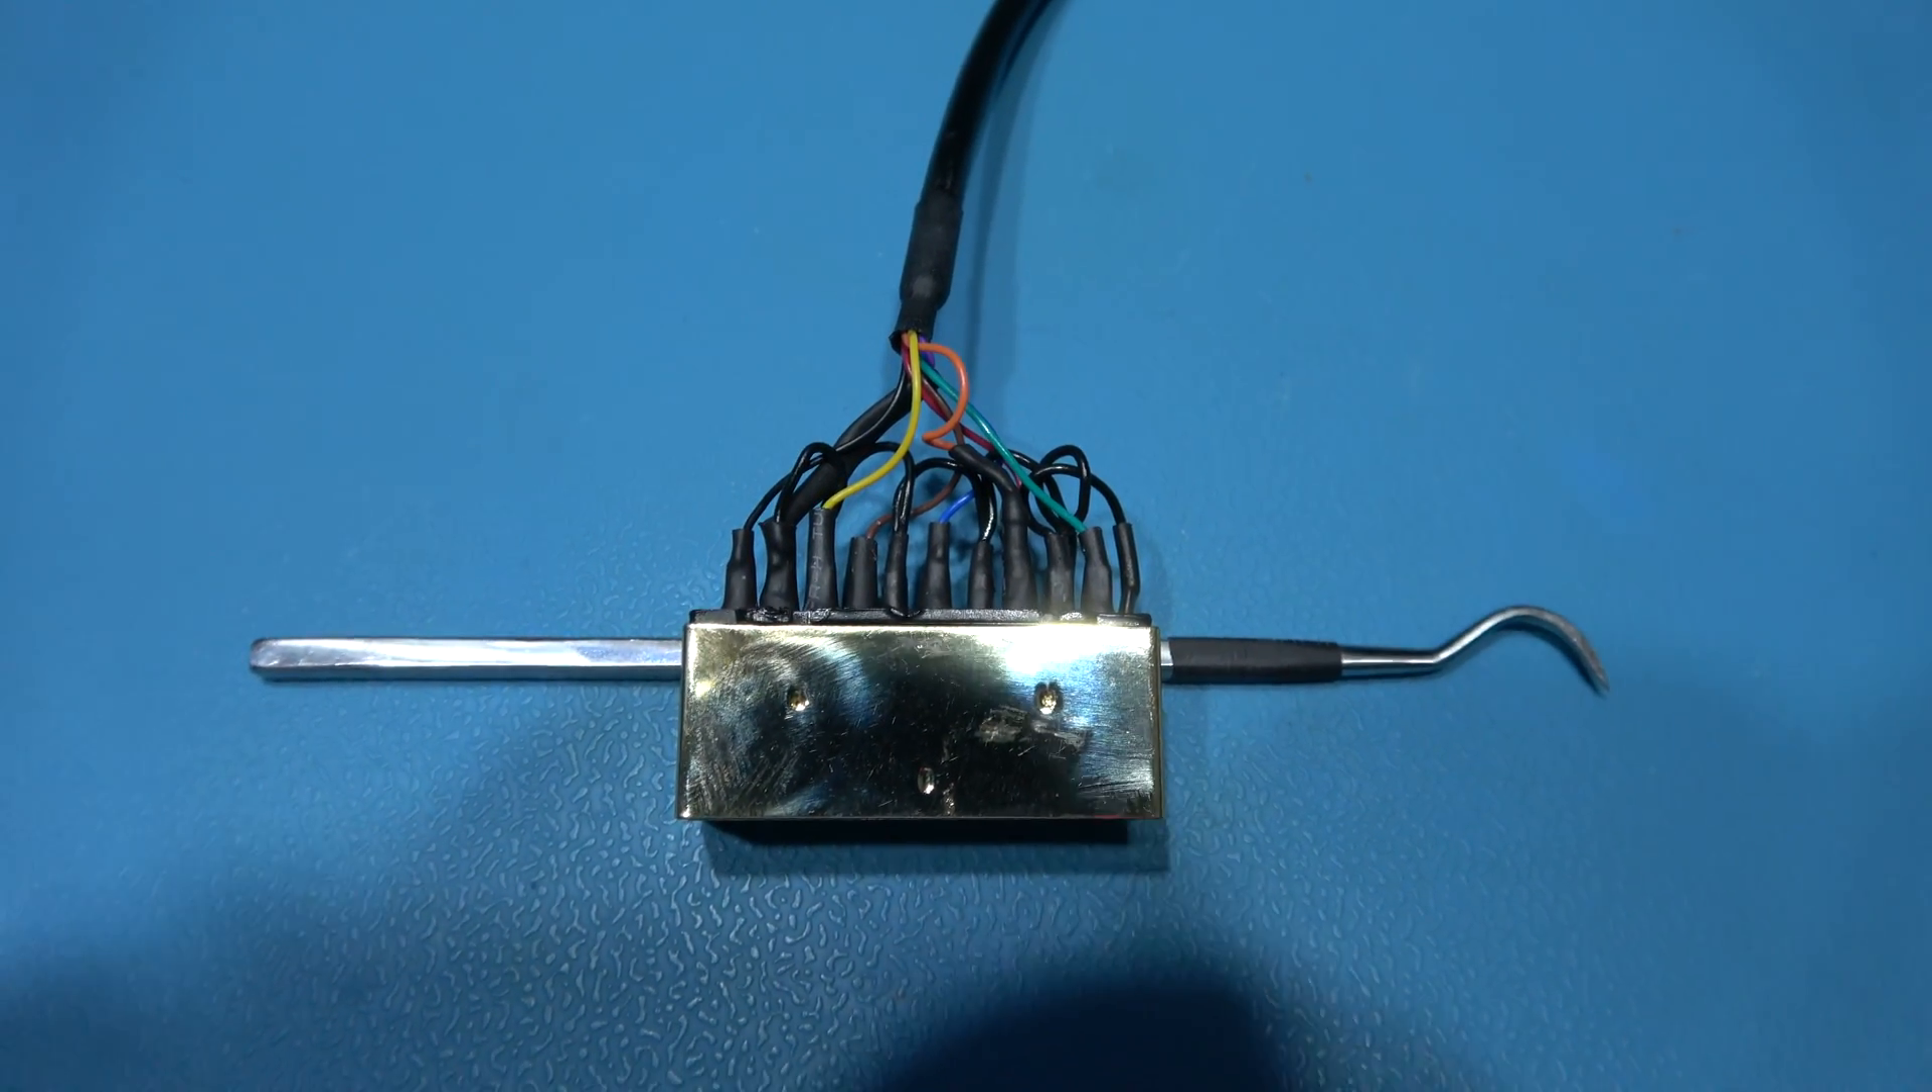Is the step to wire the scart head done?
Yes.